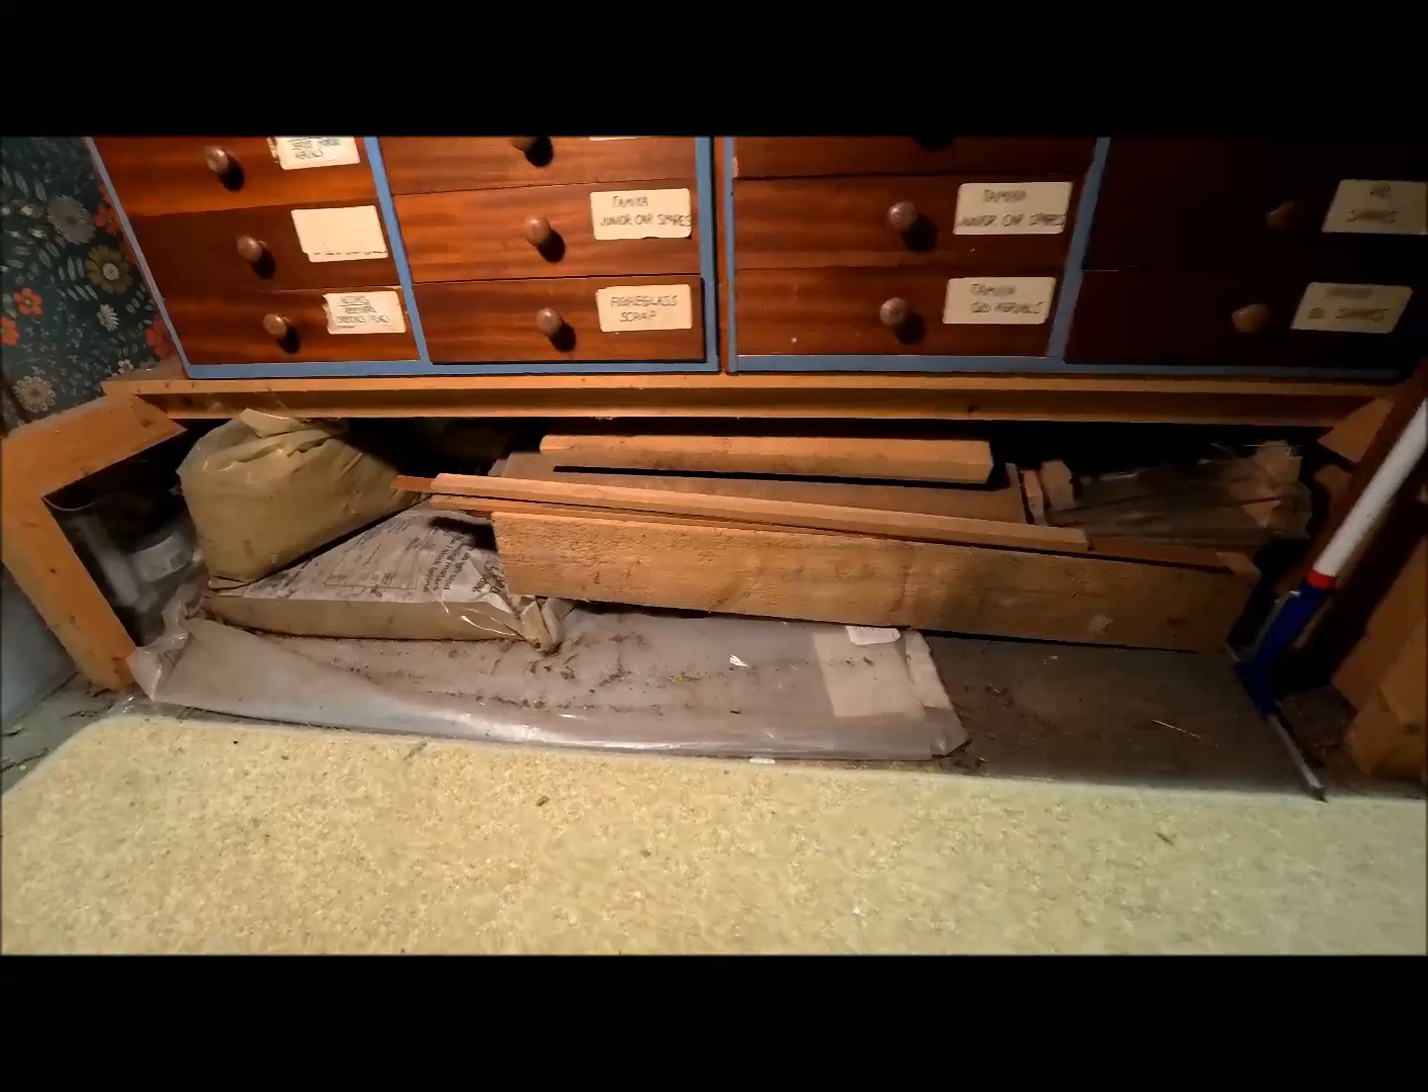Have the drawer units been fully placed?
Yes.